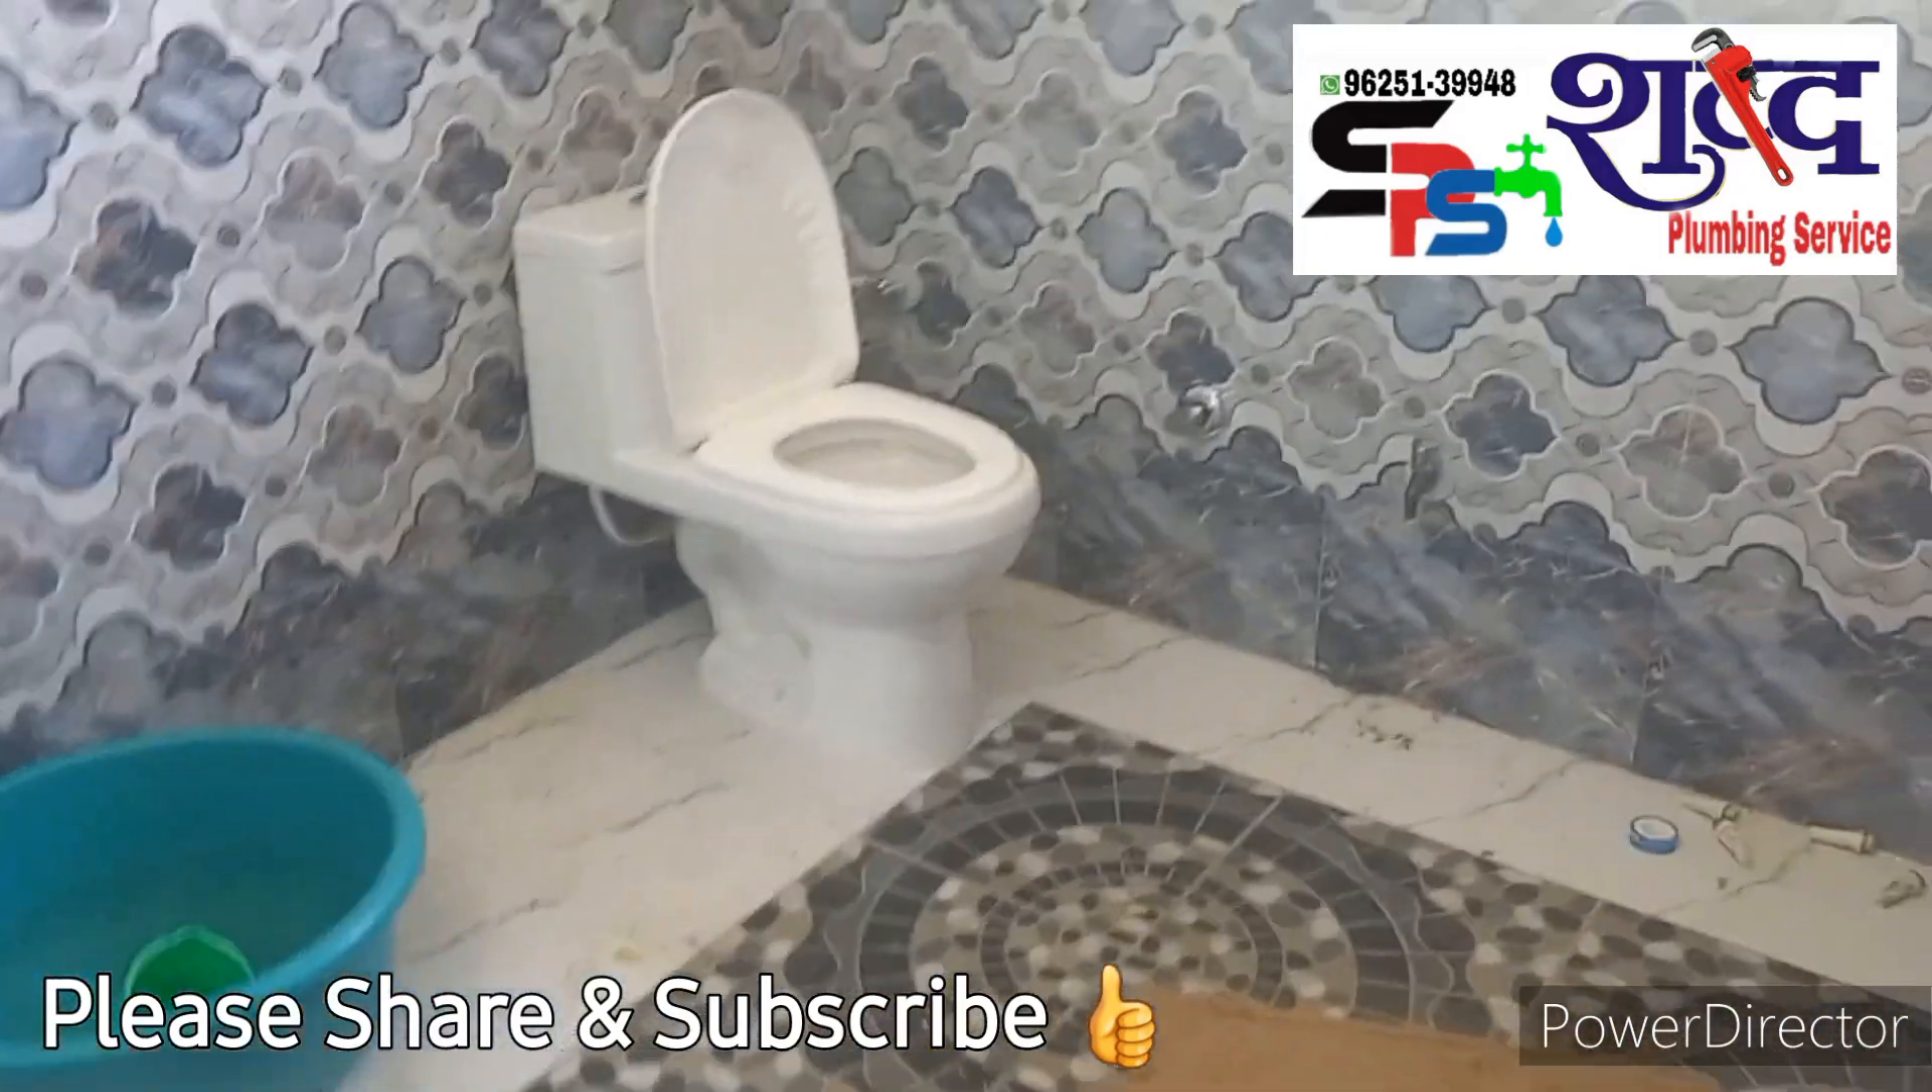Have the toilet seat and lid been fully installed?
Yes.